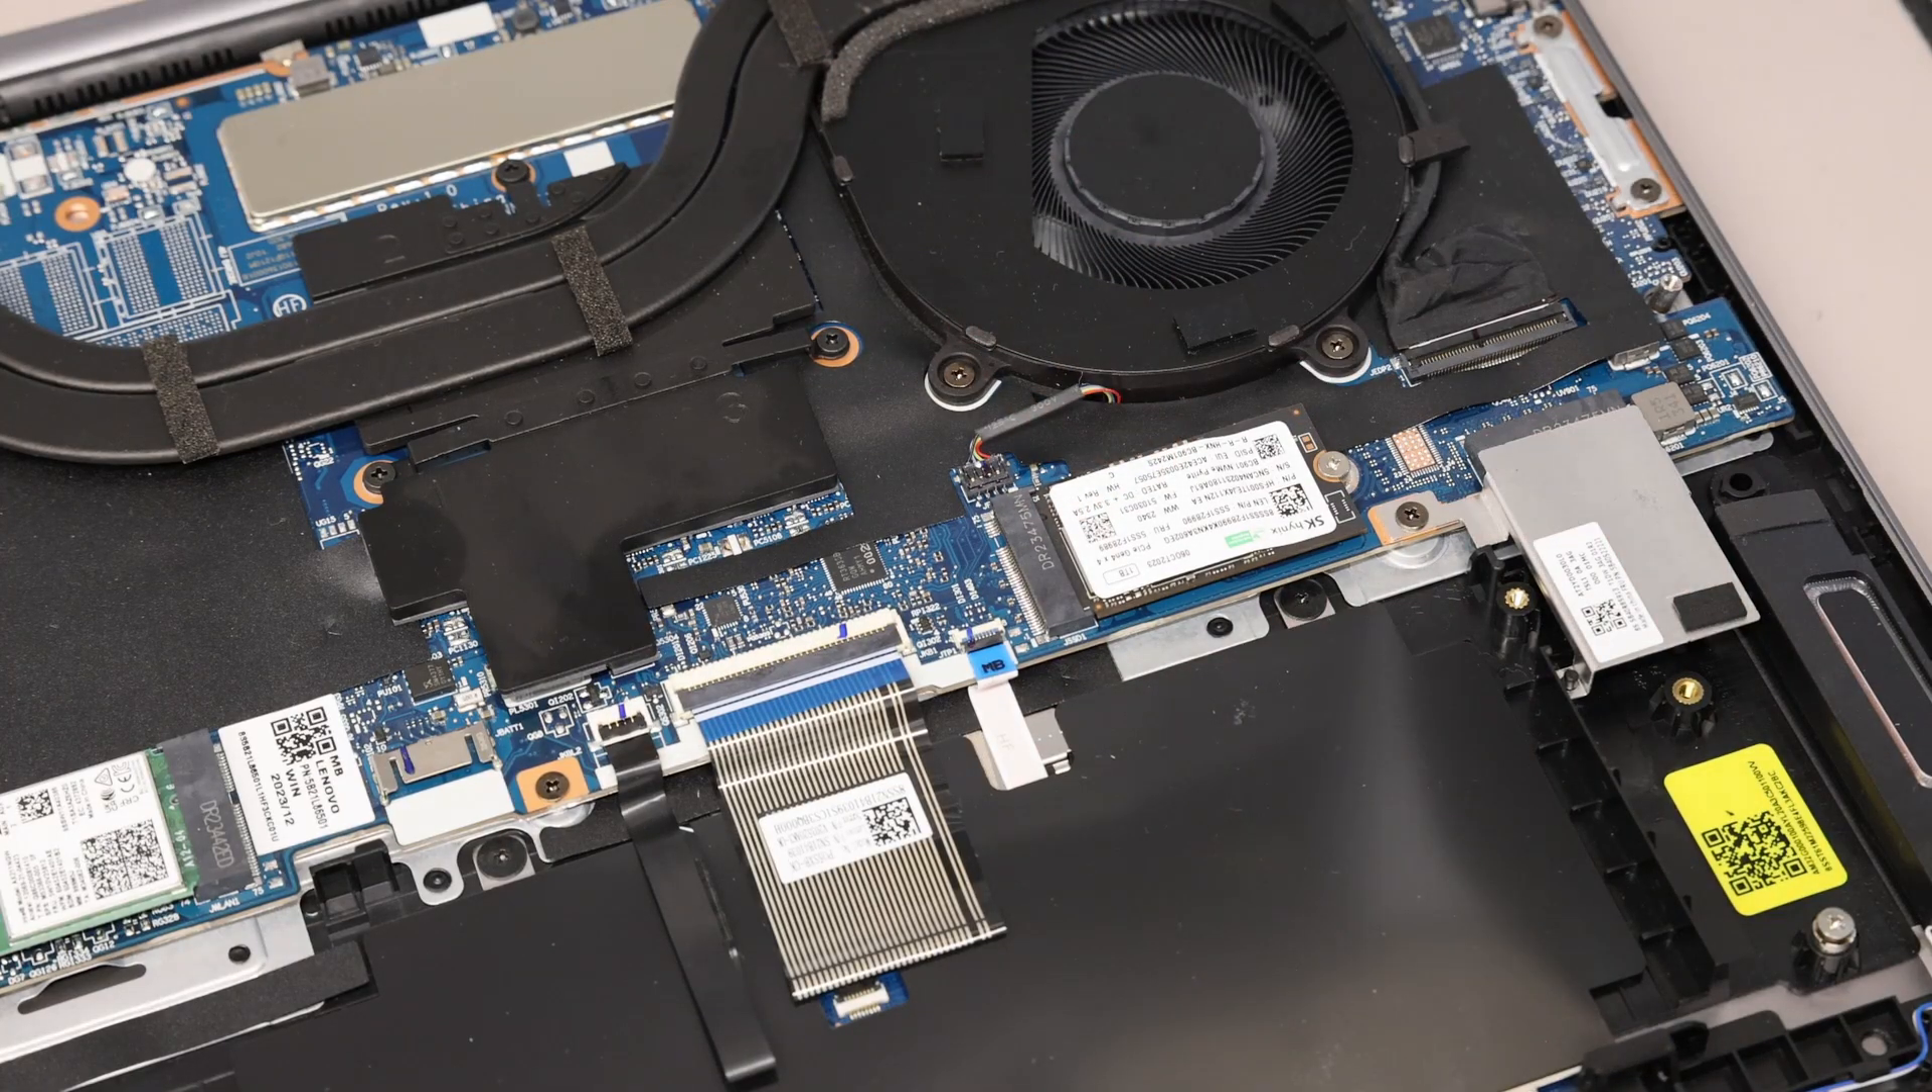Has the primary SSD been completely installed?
Yes.